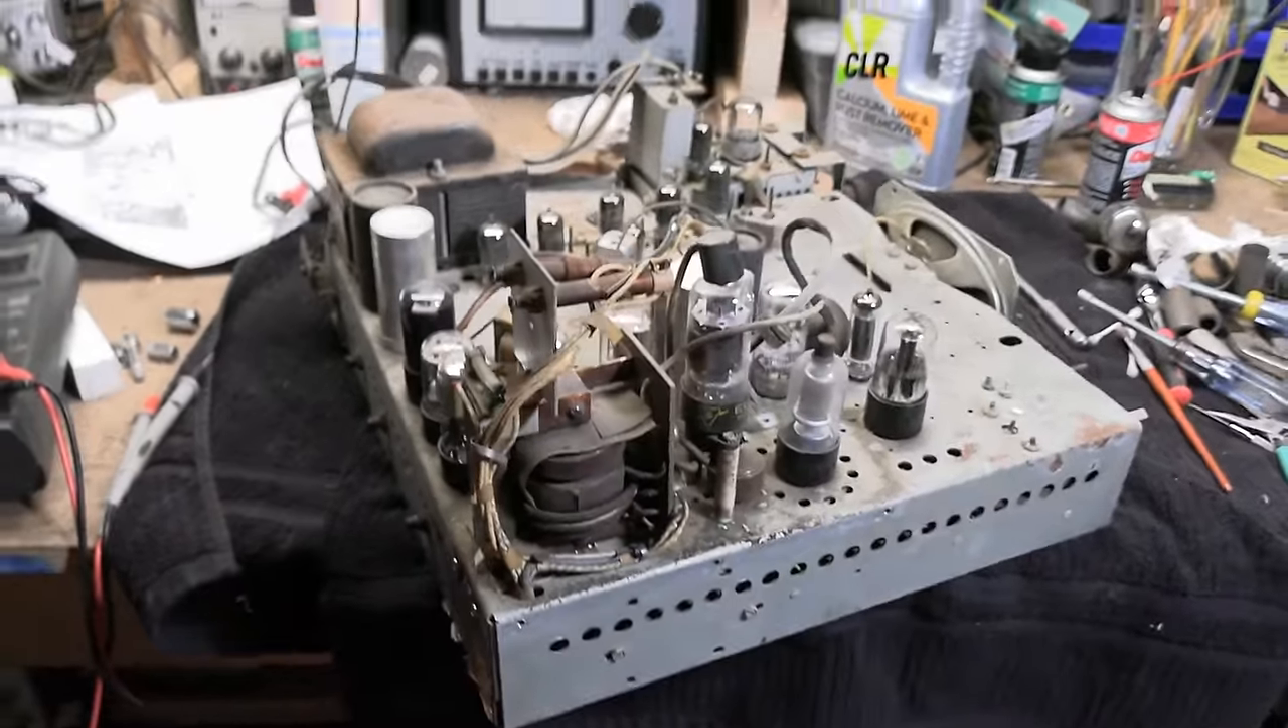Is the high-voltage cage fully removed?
Yes.